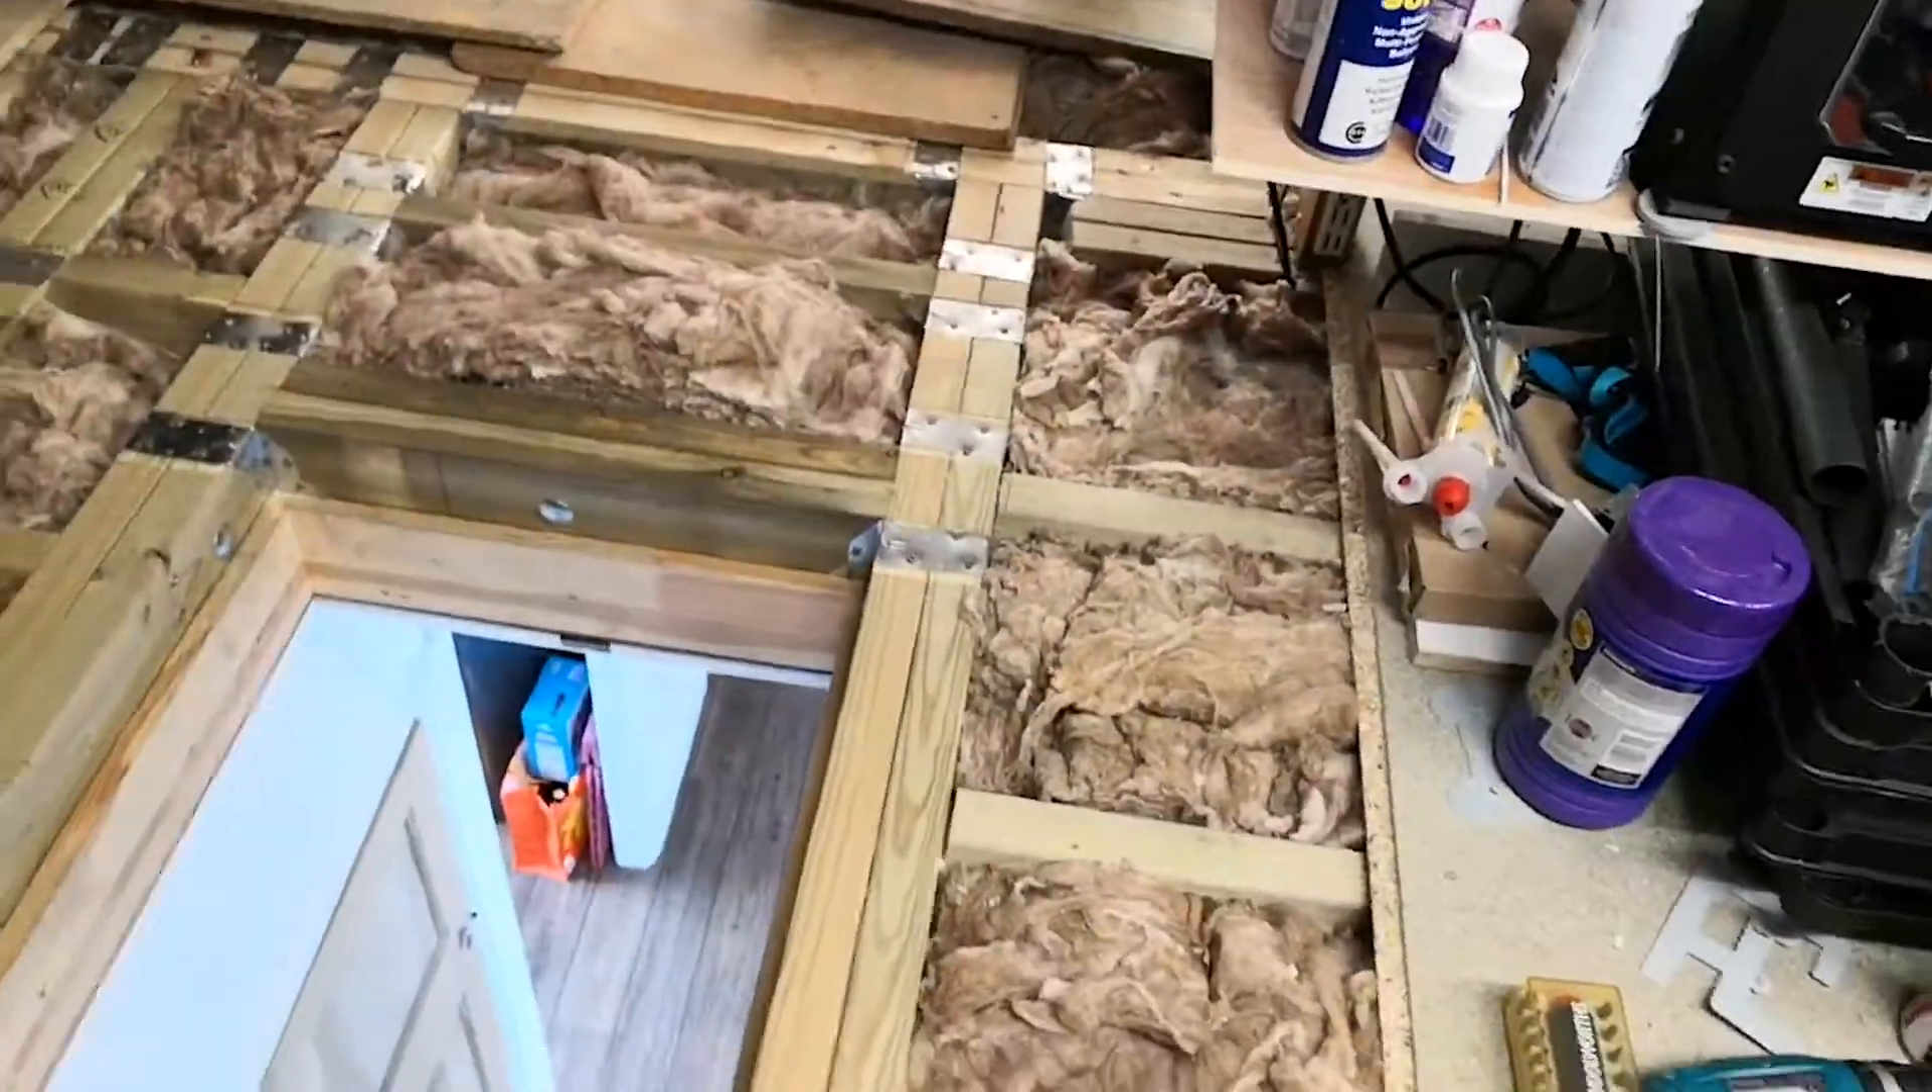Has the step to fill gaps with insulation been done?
Yes.